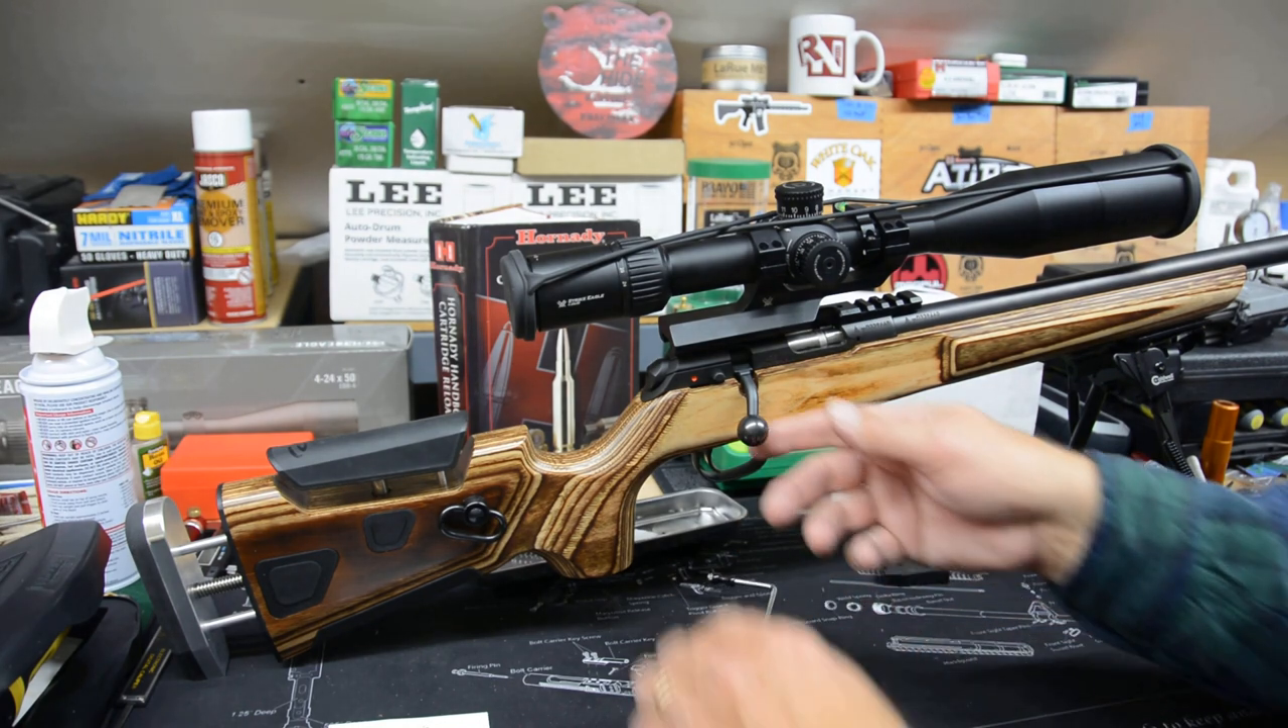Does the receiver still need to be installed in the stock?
No.